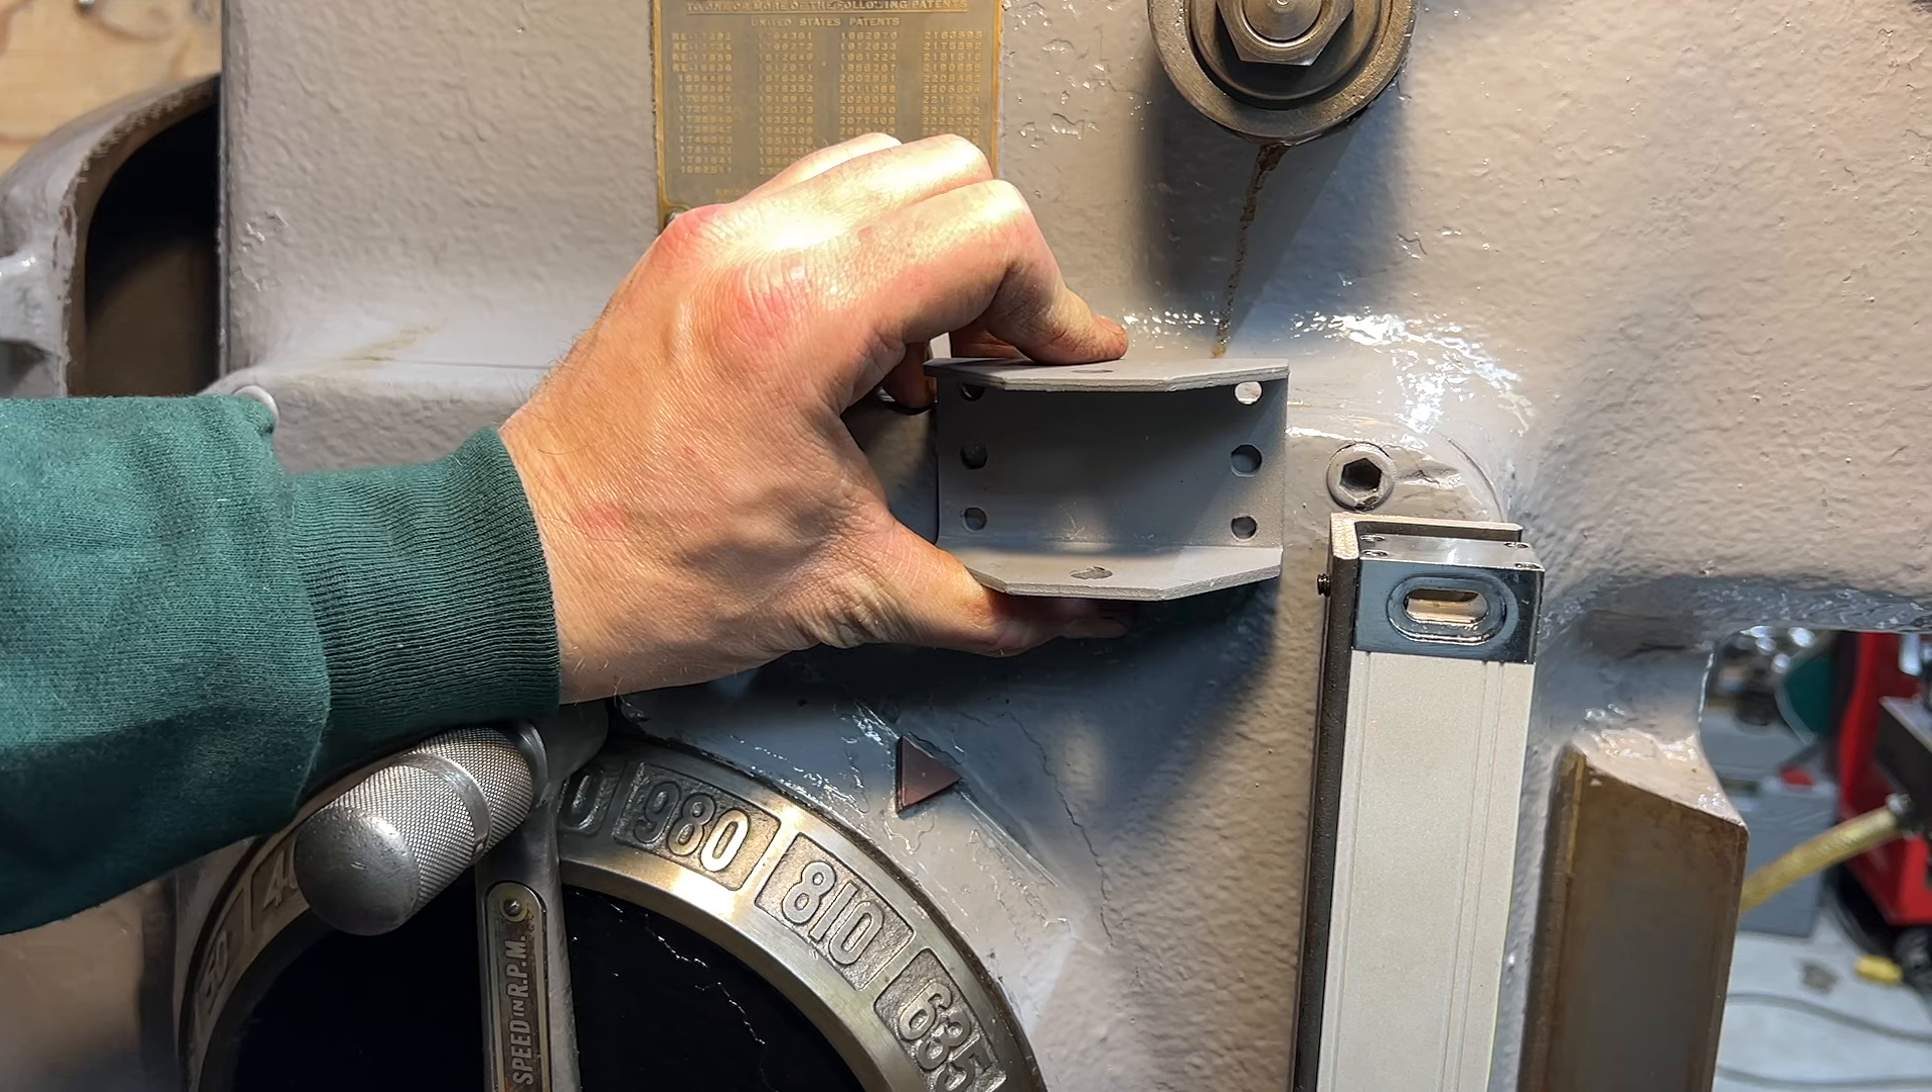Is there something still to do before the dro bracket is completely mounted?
Yes.